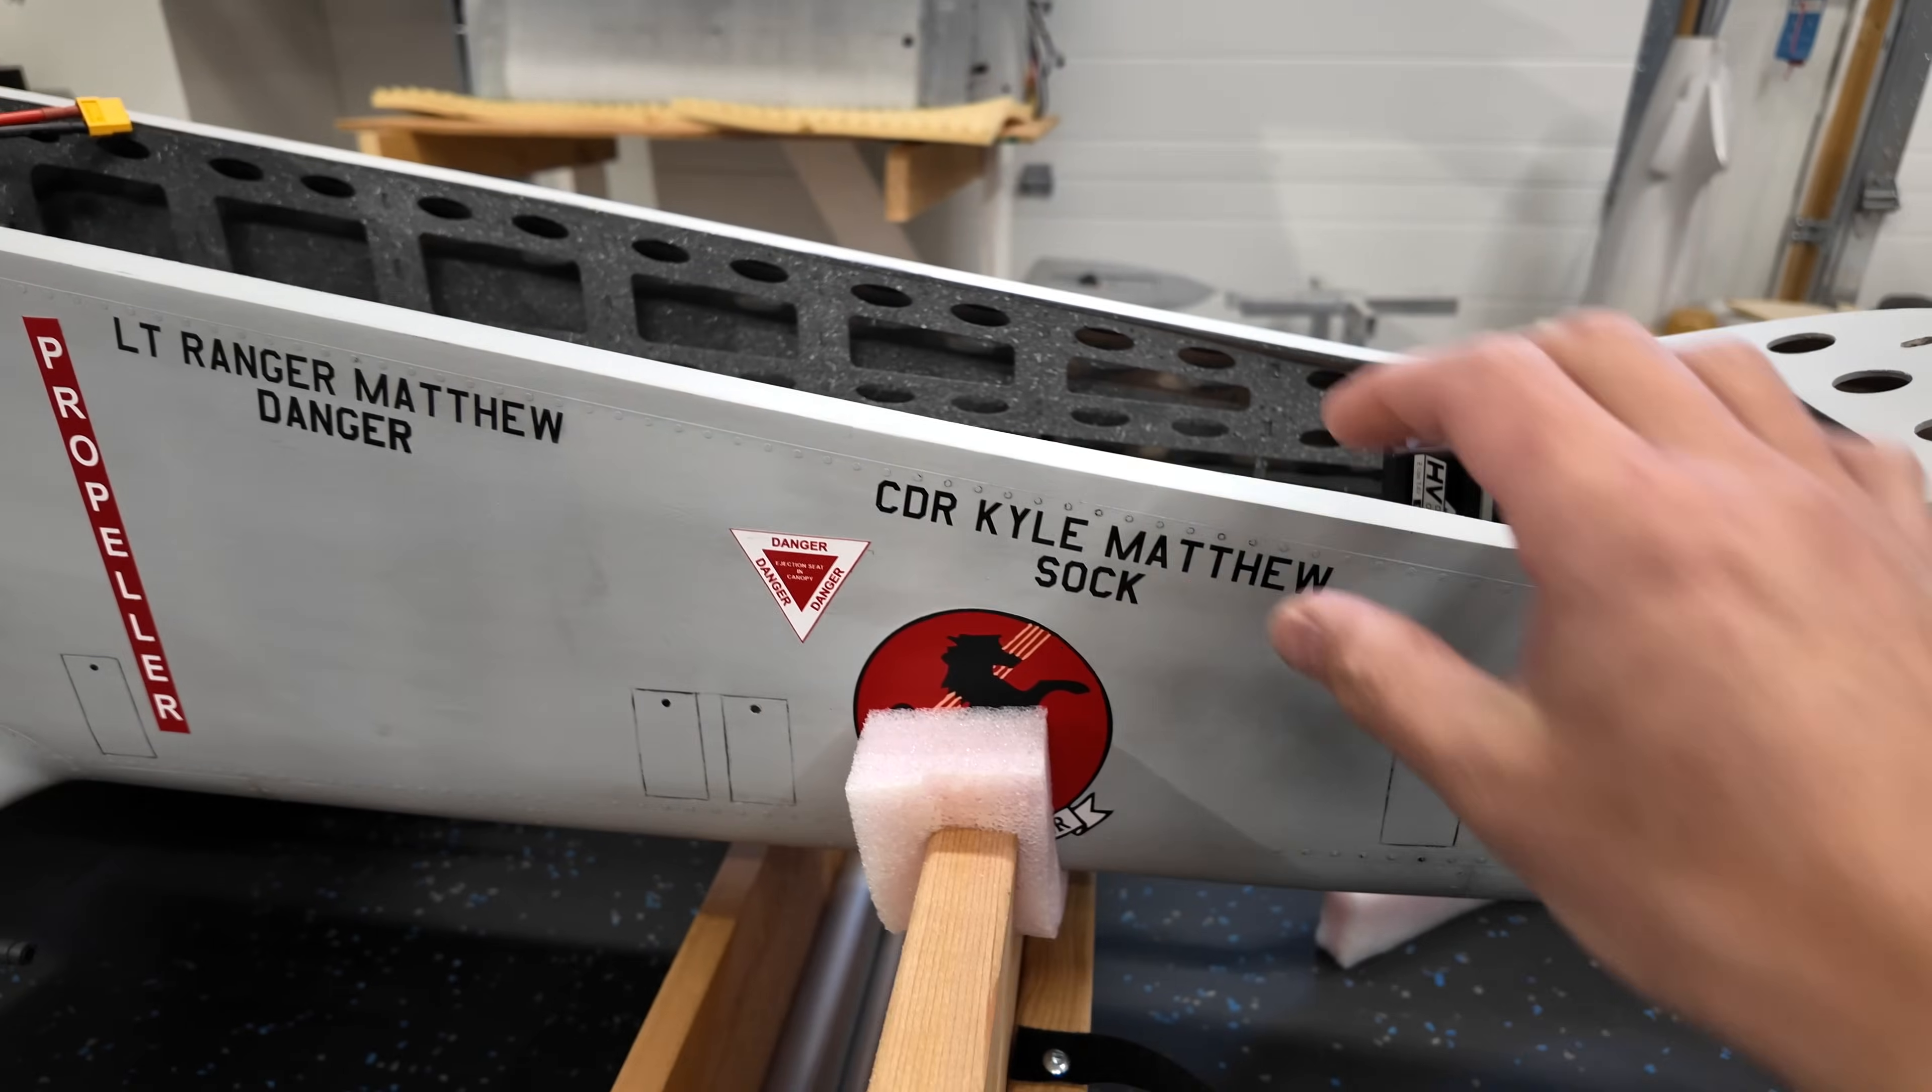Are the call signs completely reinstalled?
Yes.